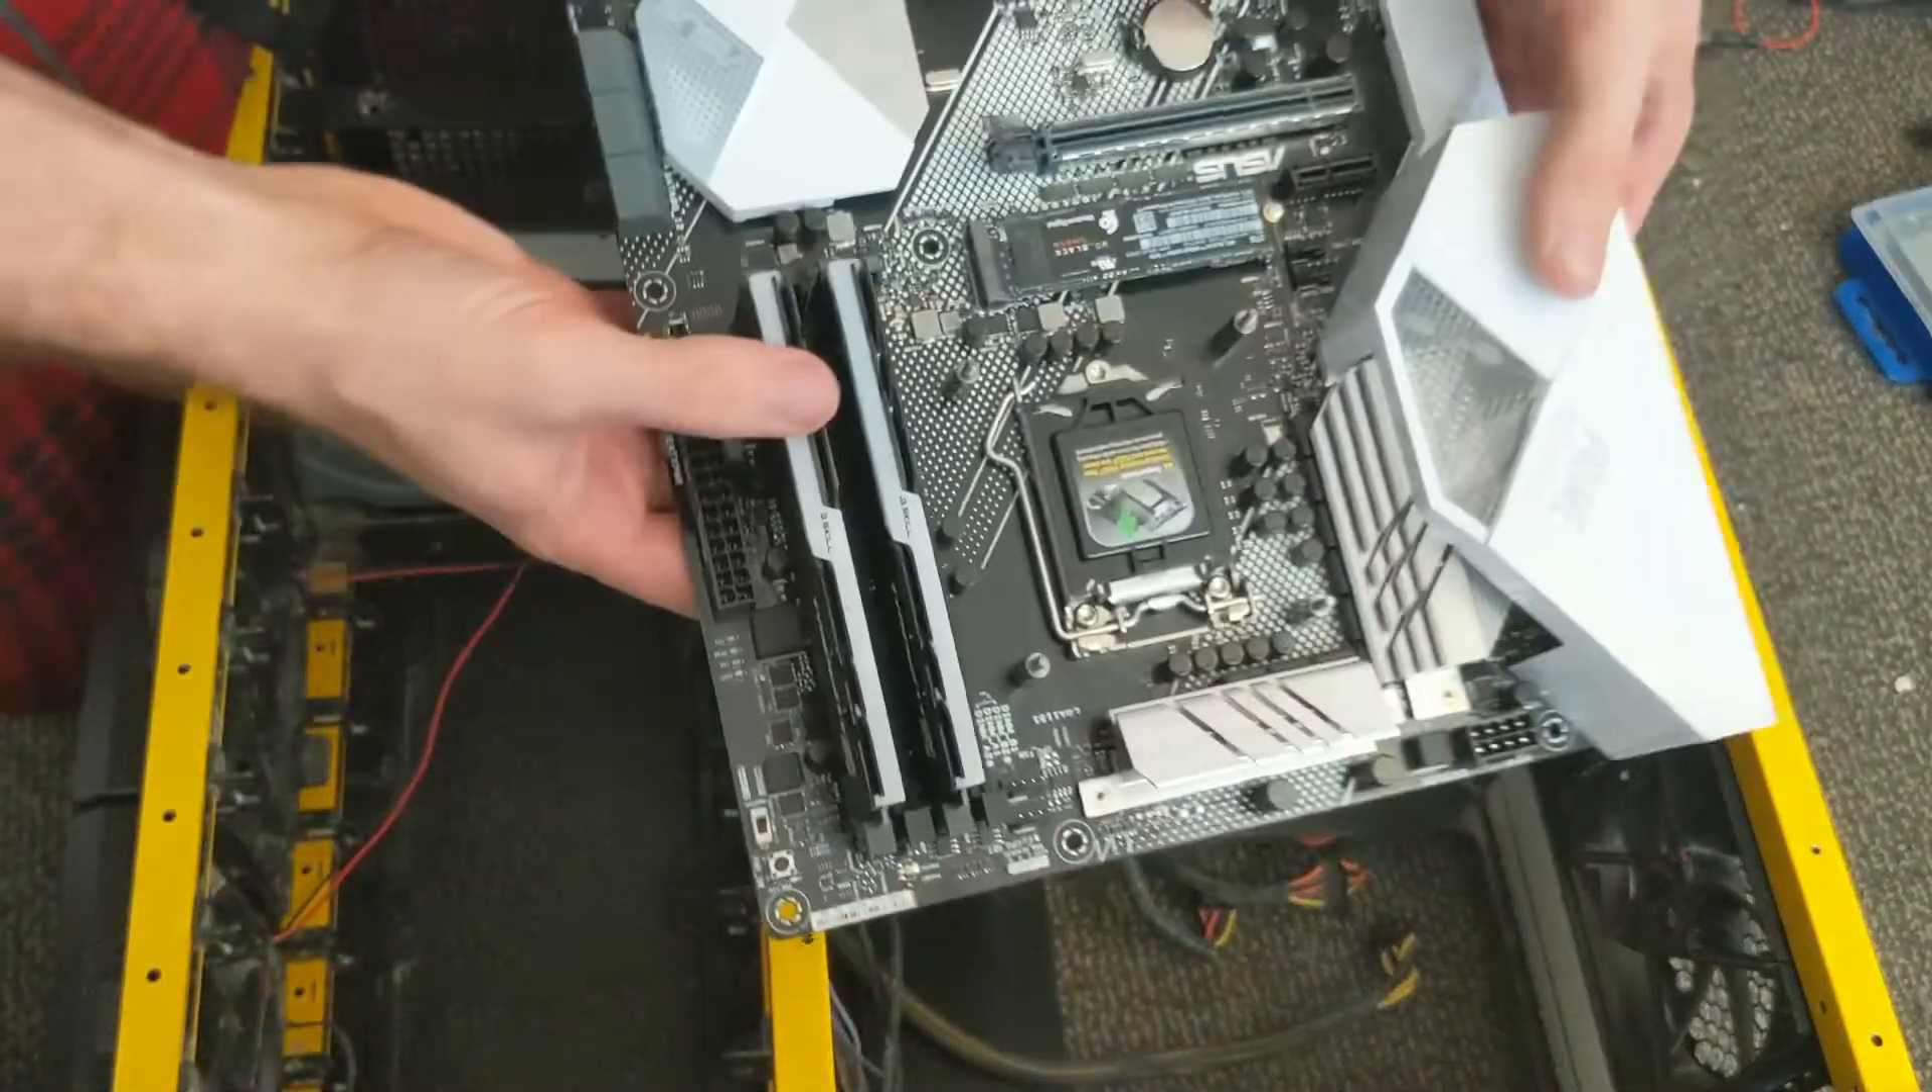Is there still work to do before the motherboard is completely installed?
Yes.